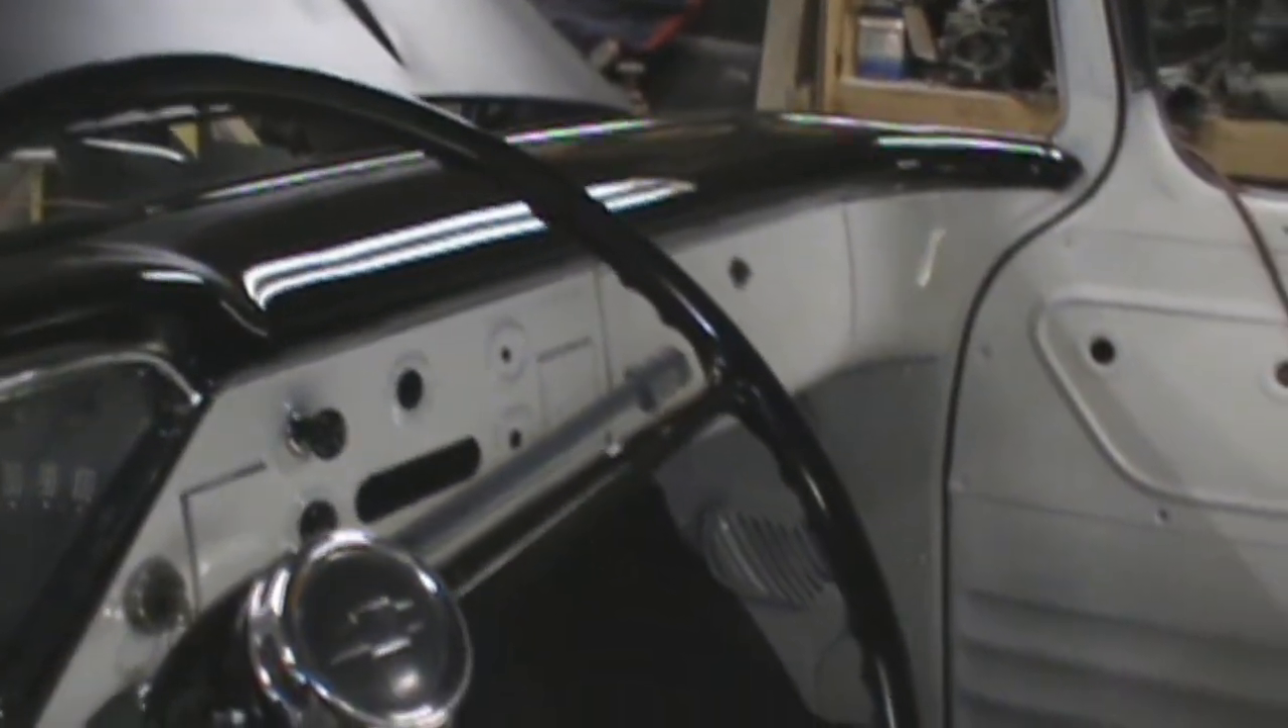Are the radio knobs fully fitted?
No.